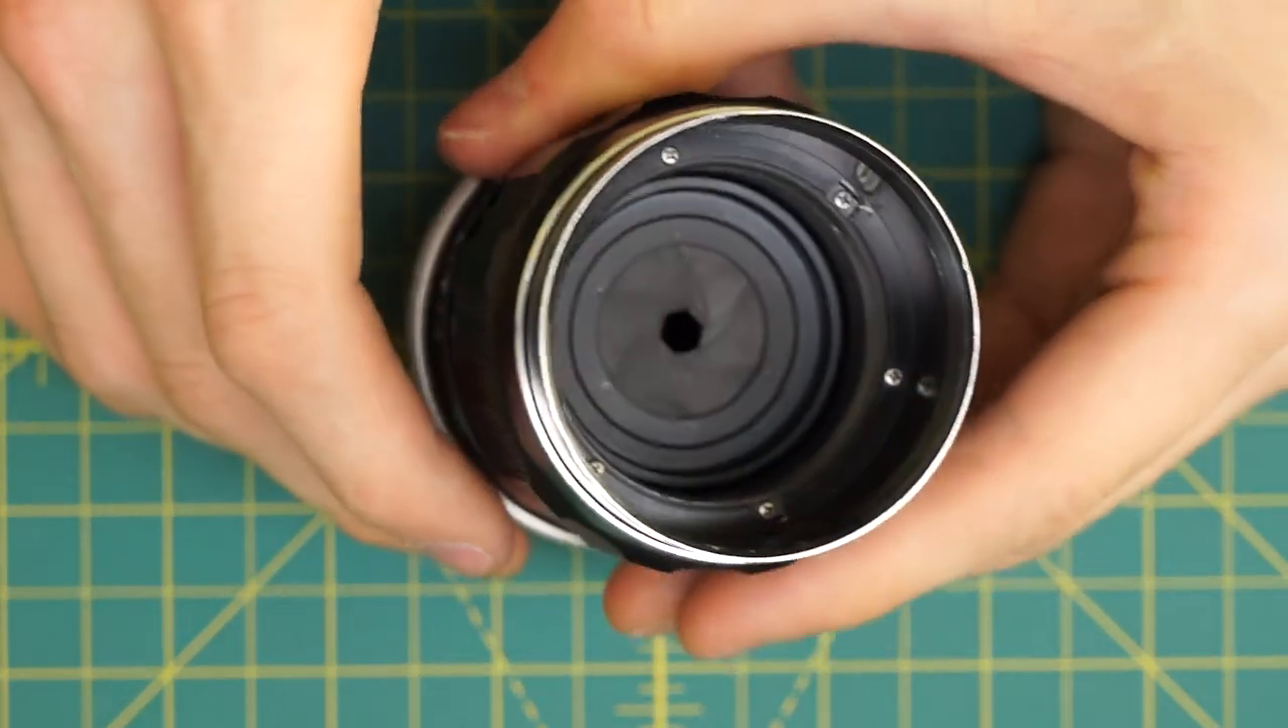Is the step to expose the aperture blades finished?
Yes.